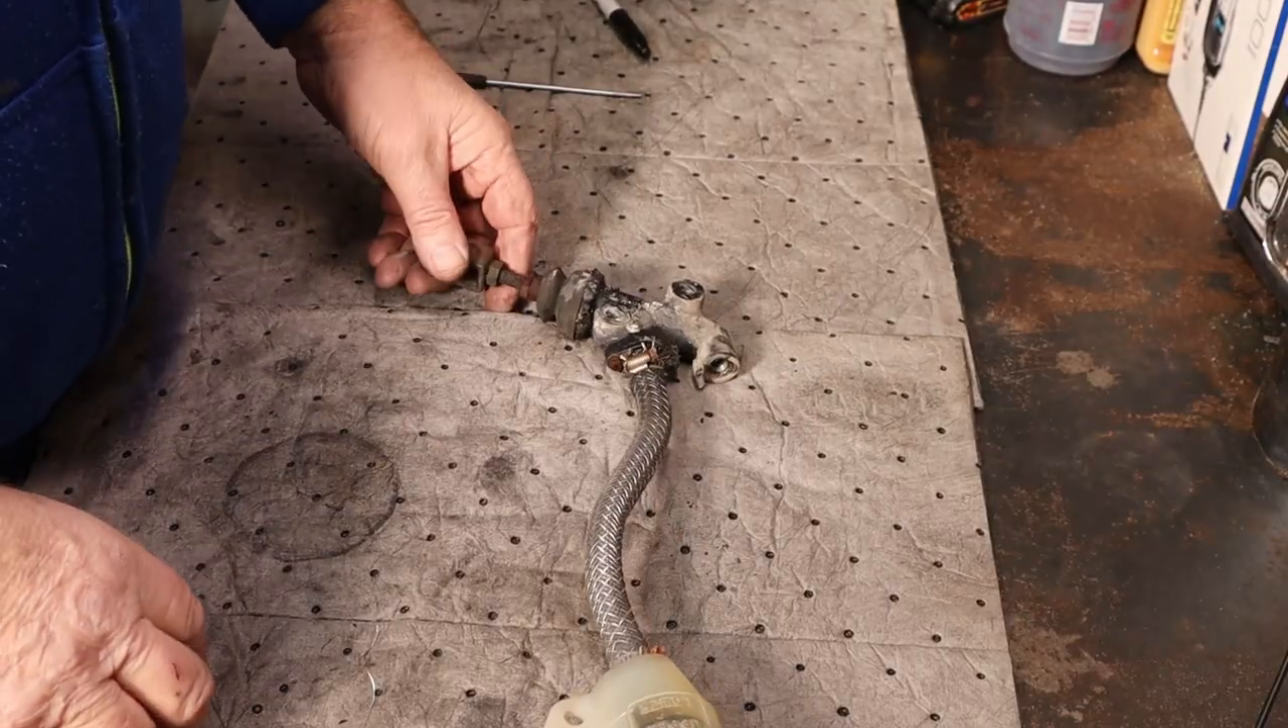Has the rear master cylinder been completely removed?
Yes.